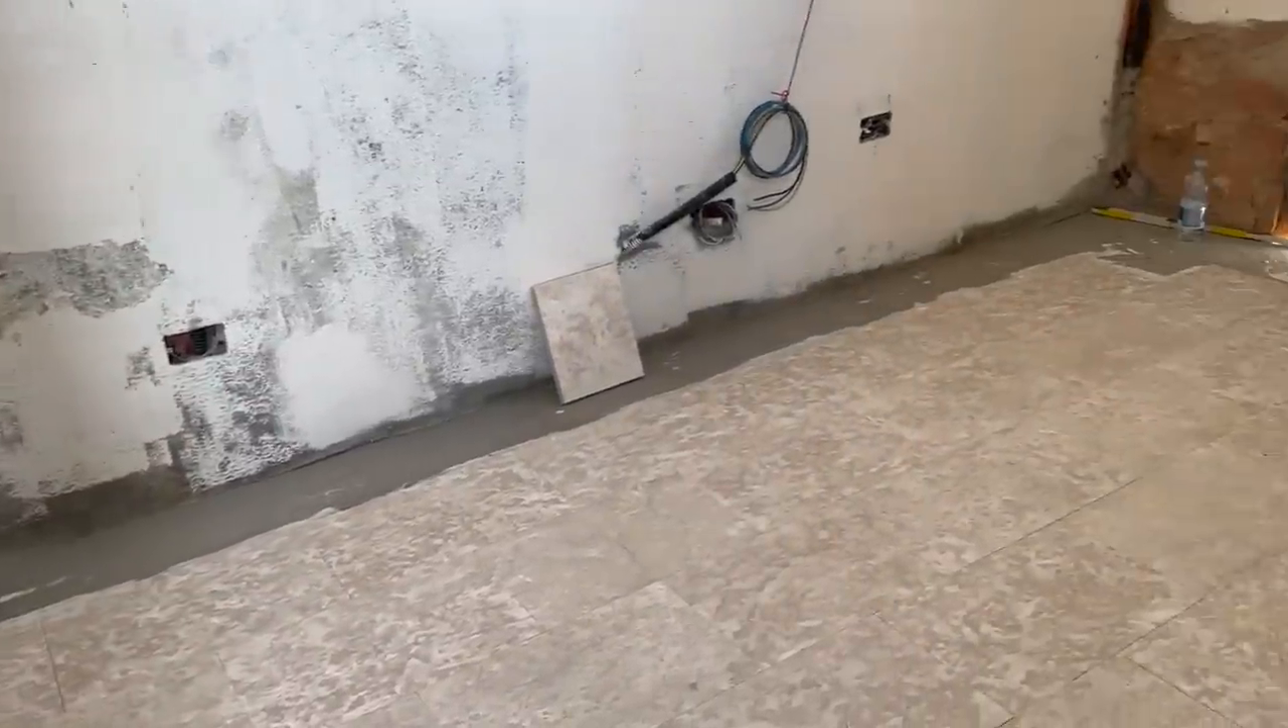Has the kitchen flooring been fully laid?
No.